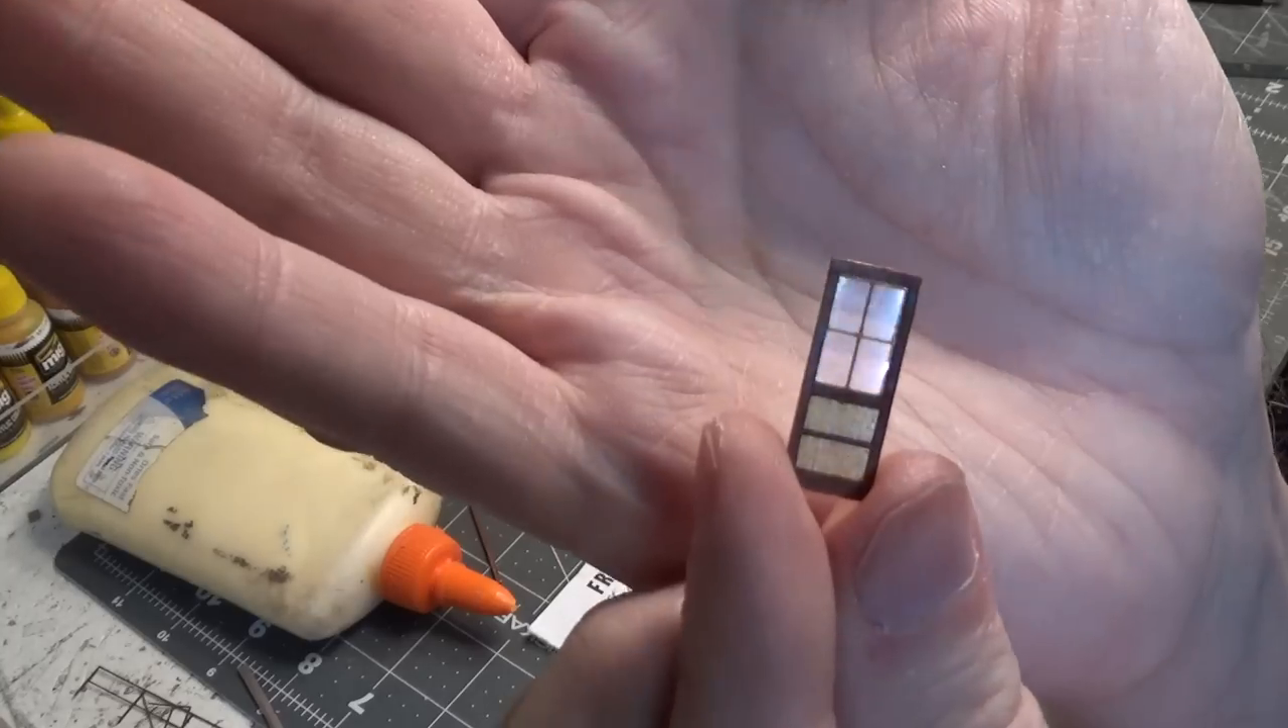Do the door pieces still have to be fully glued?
No.